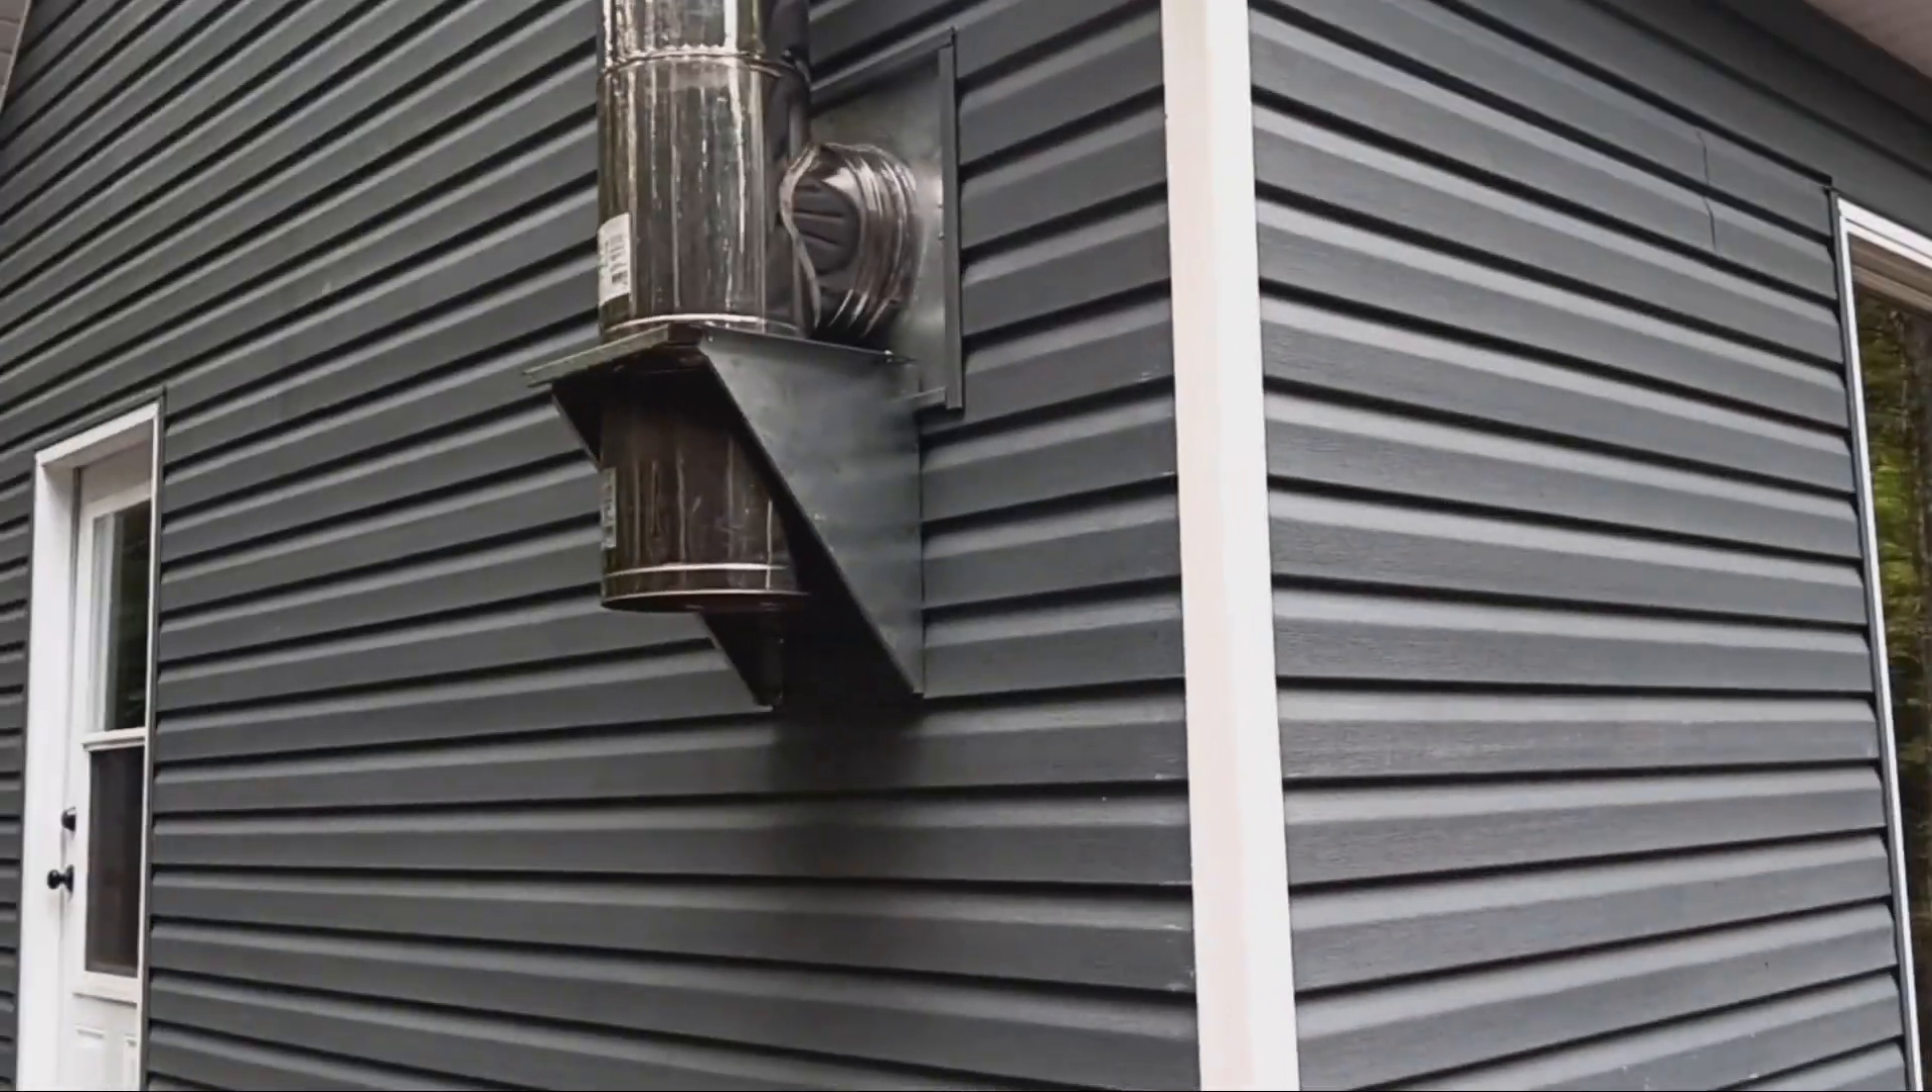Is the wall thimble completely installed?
Yes.